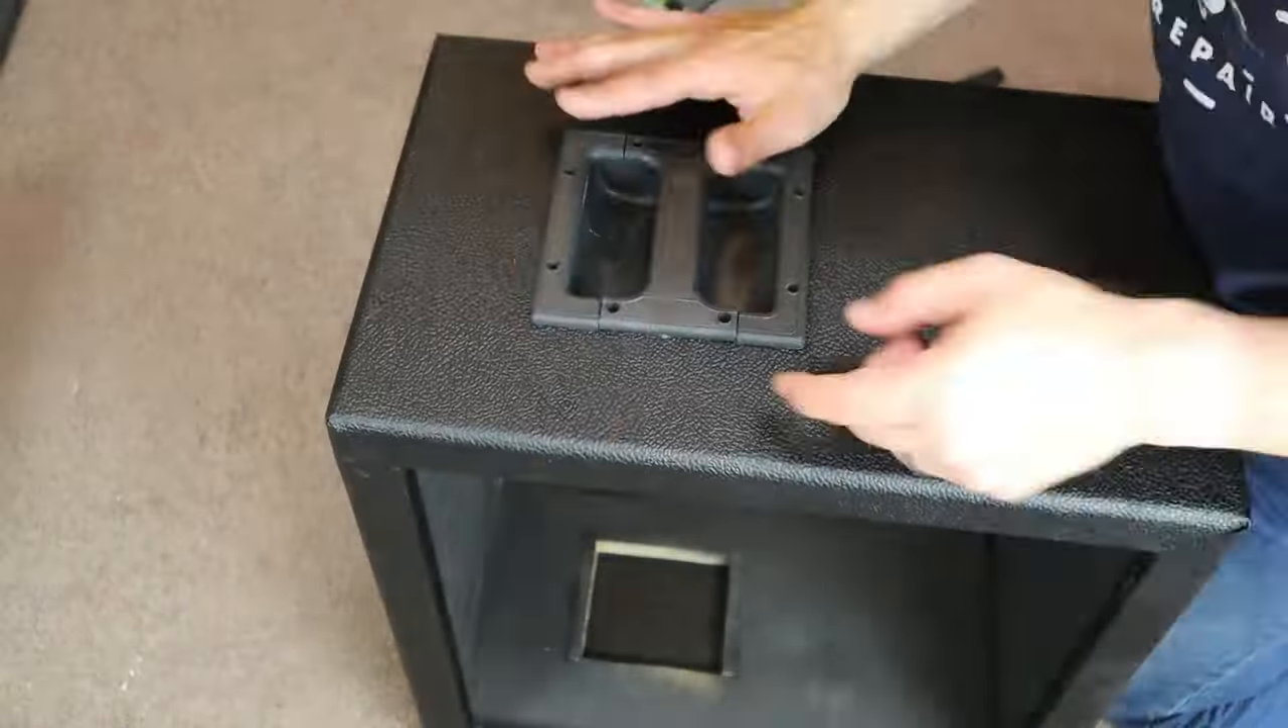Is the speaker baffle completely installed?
No.